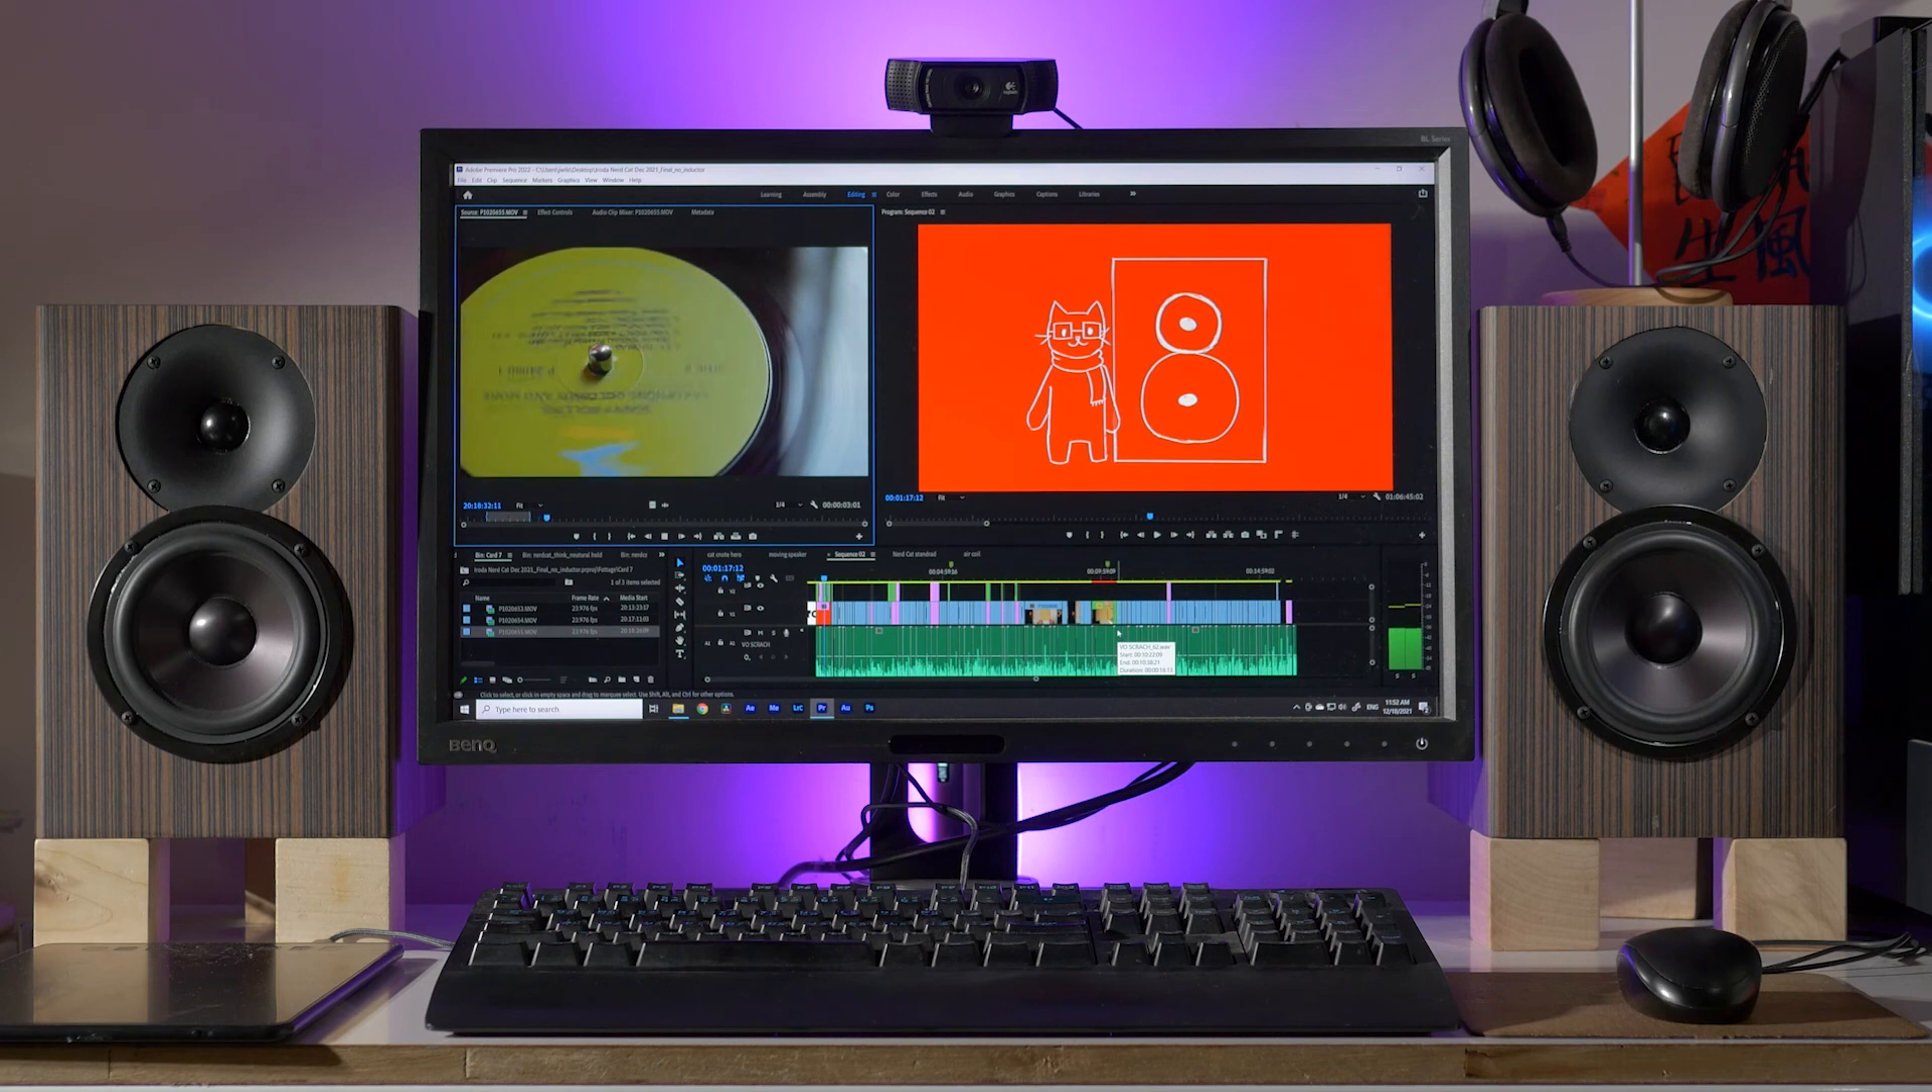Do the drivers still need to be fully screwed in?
No.